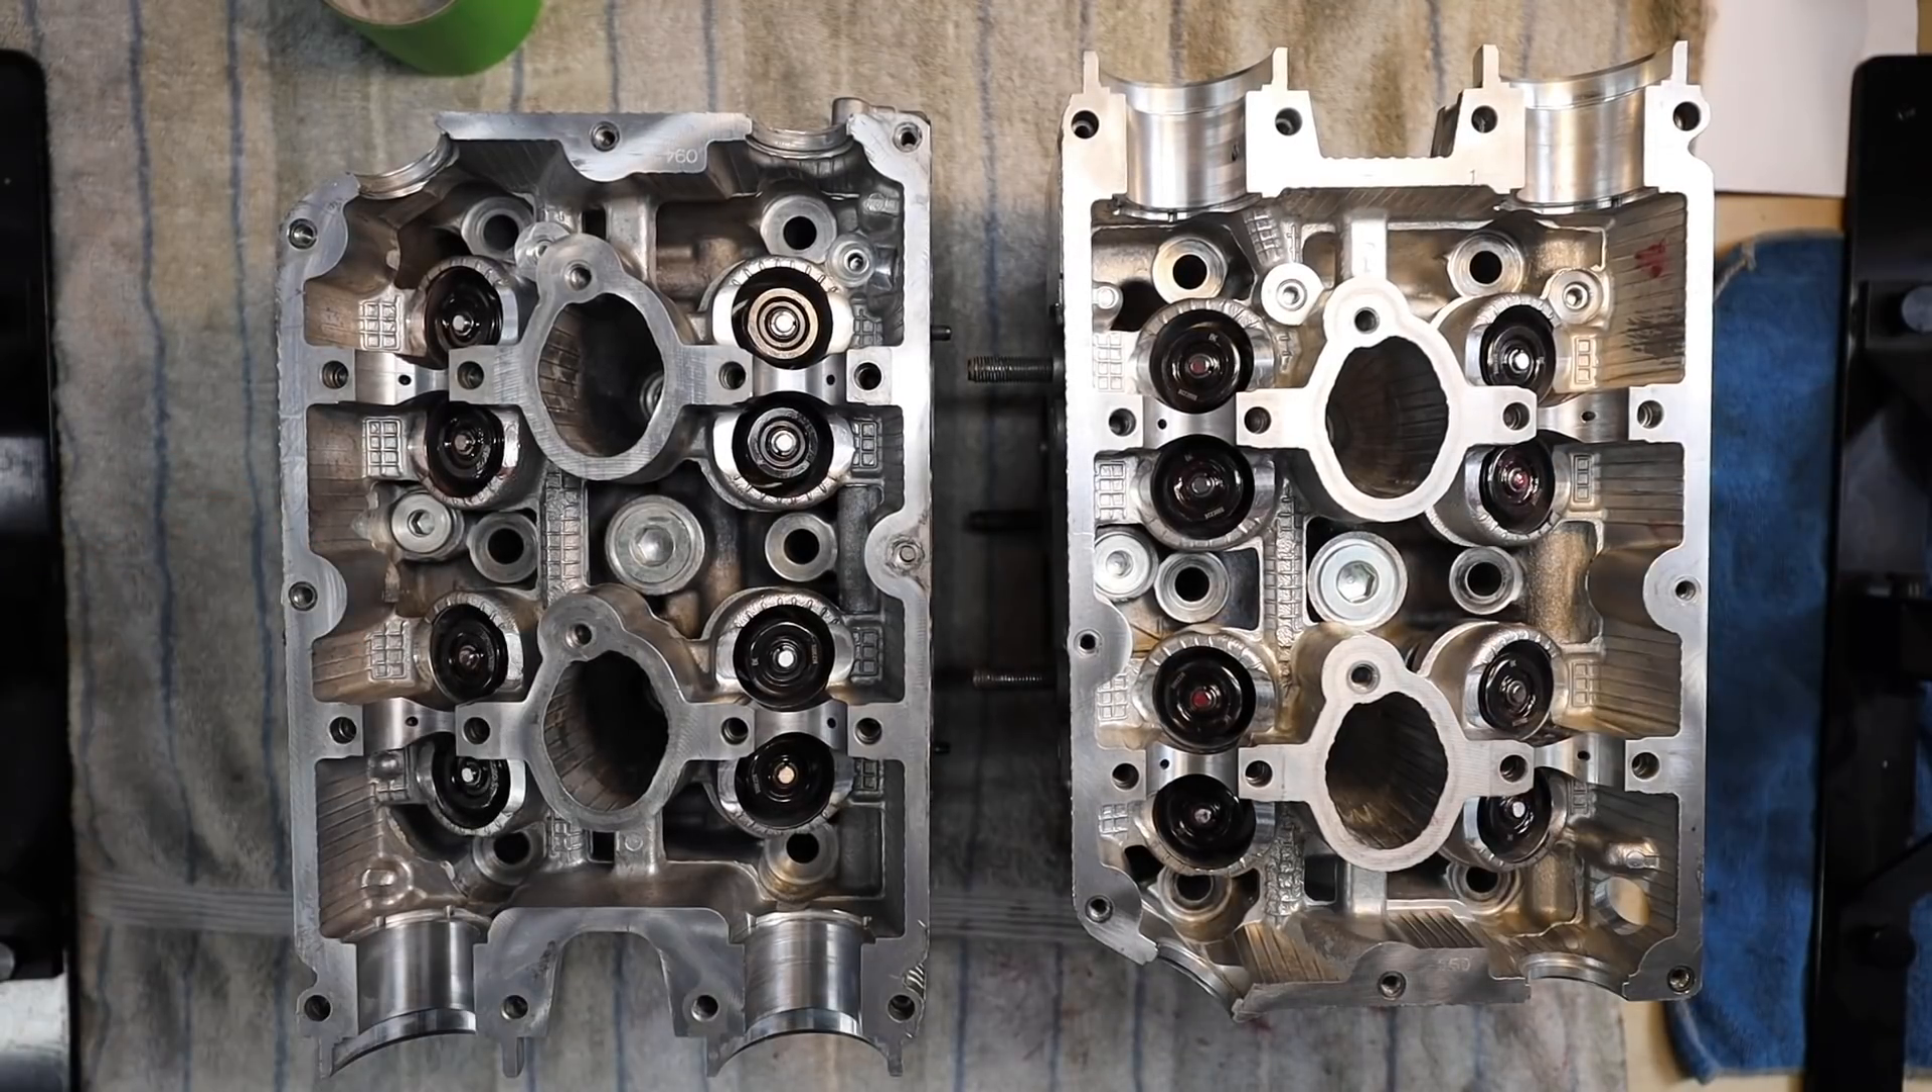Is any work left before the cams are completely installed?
Yes.